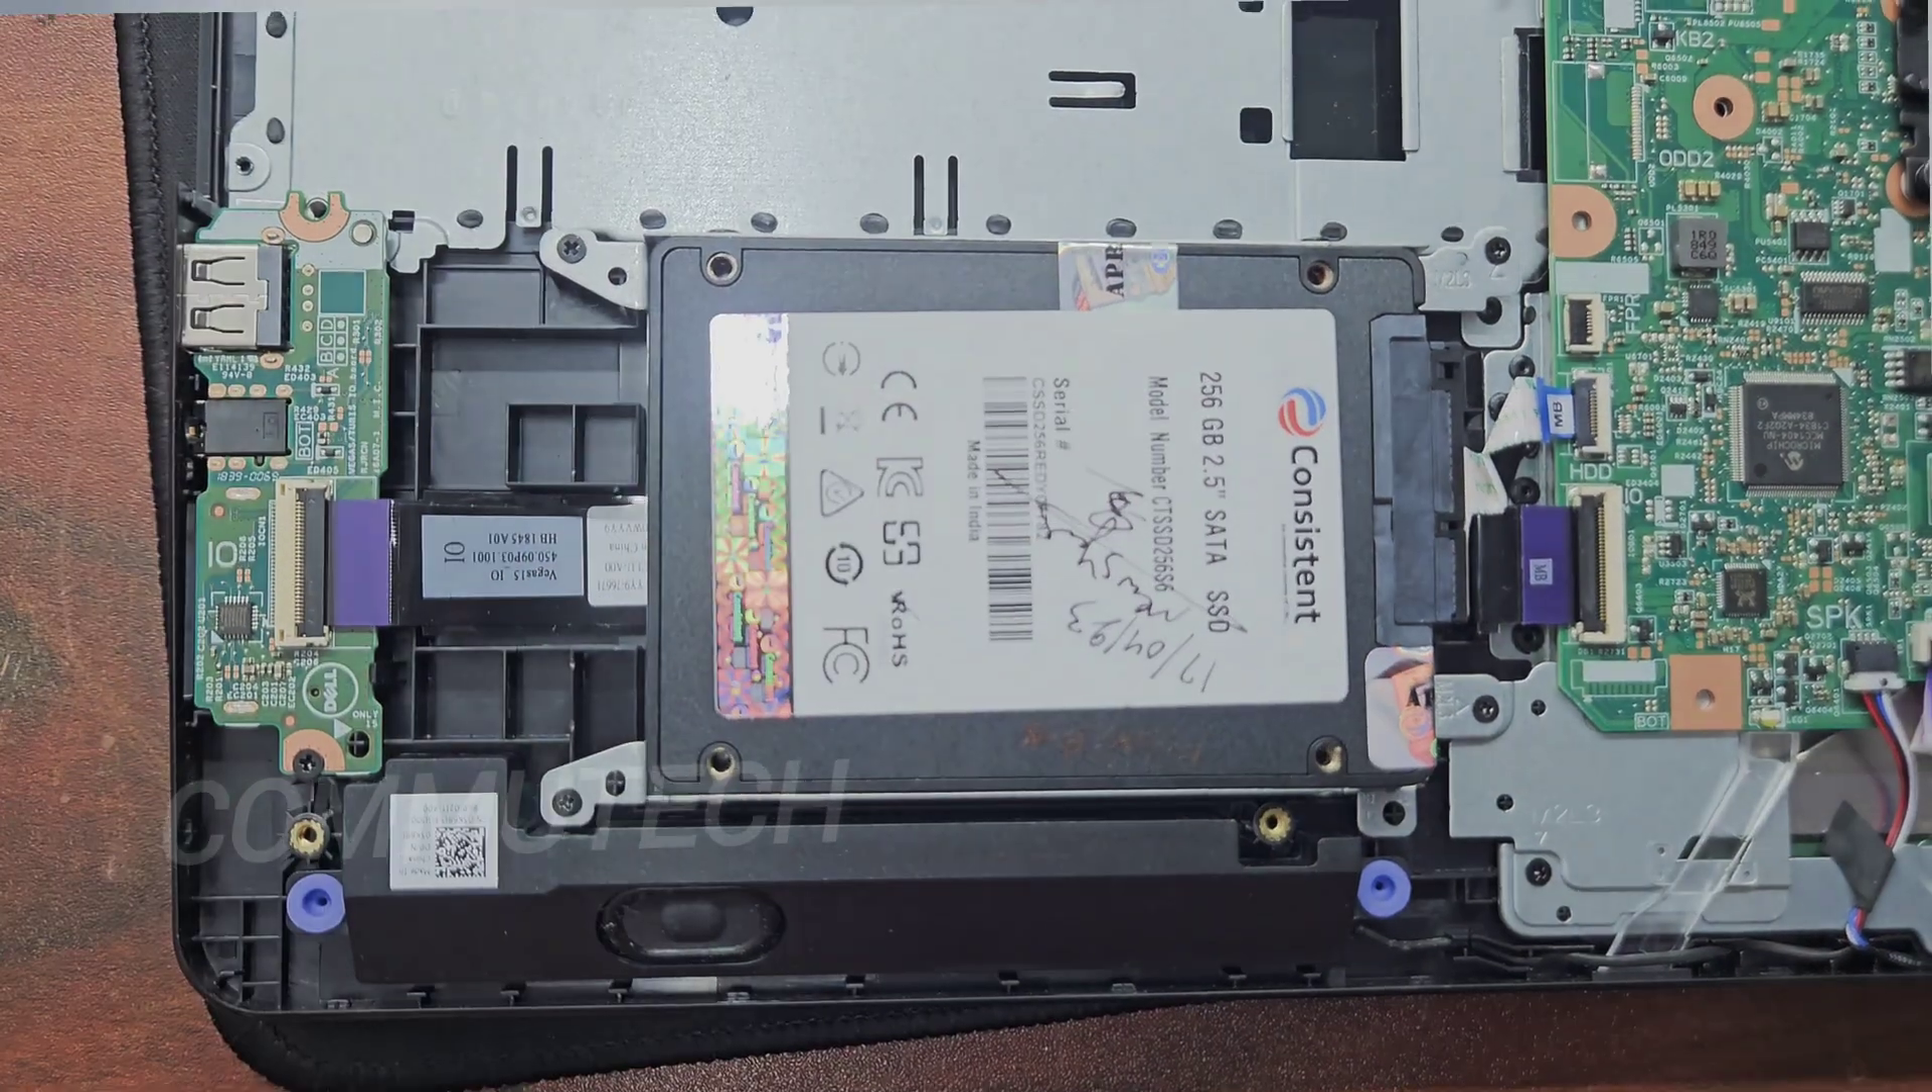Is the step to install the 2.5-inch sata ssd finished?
Yes.